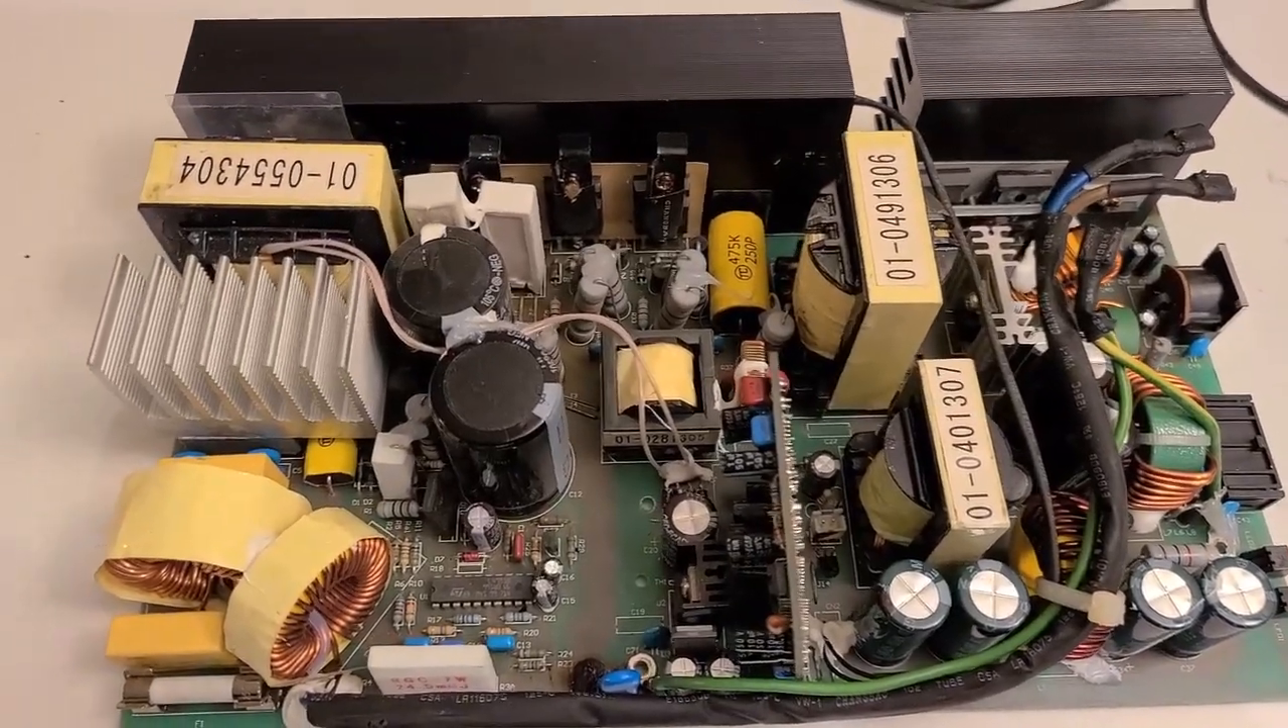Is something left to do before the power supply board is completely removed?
No.